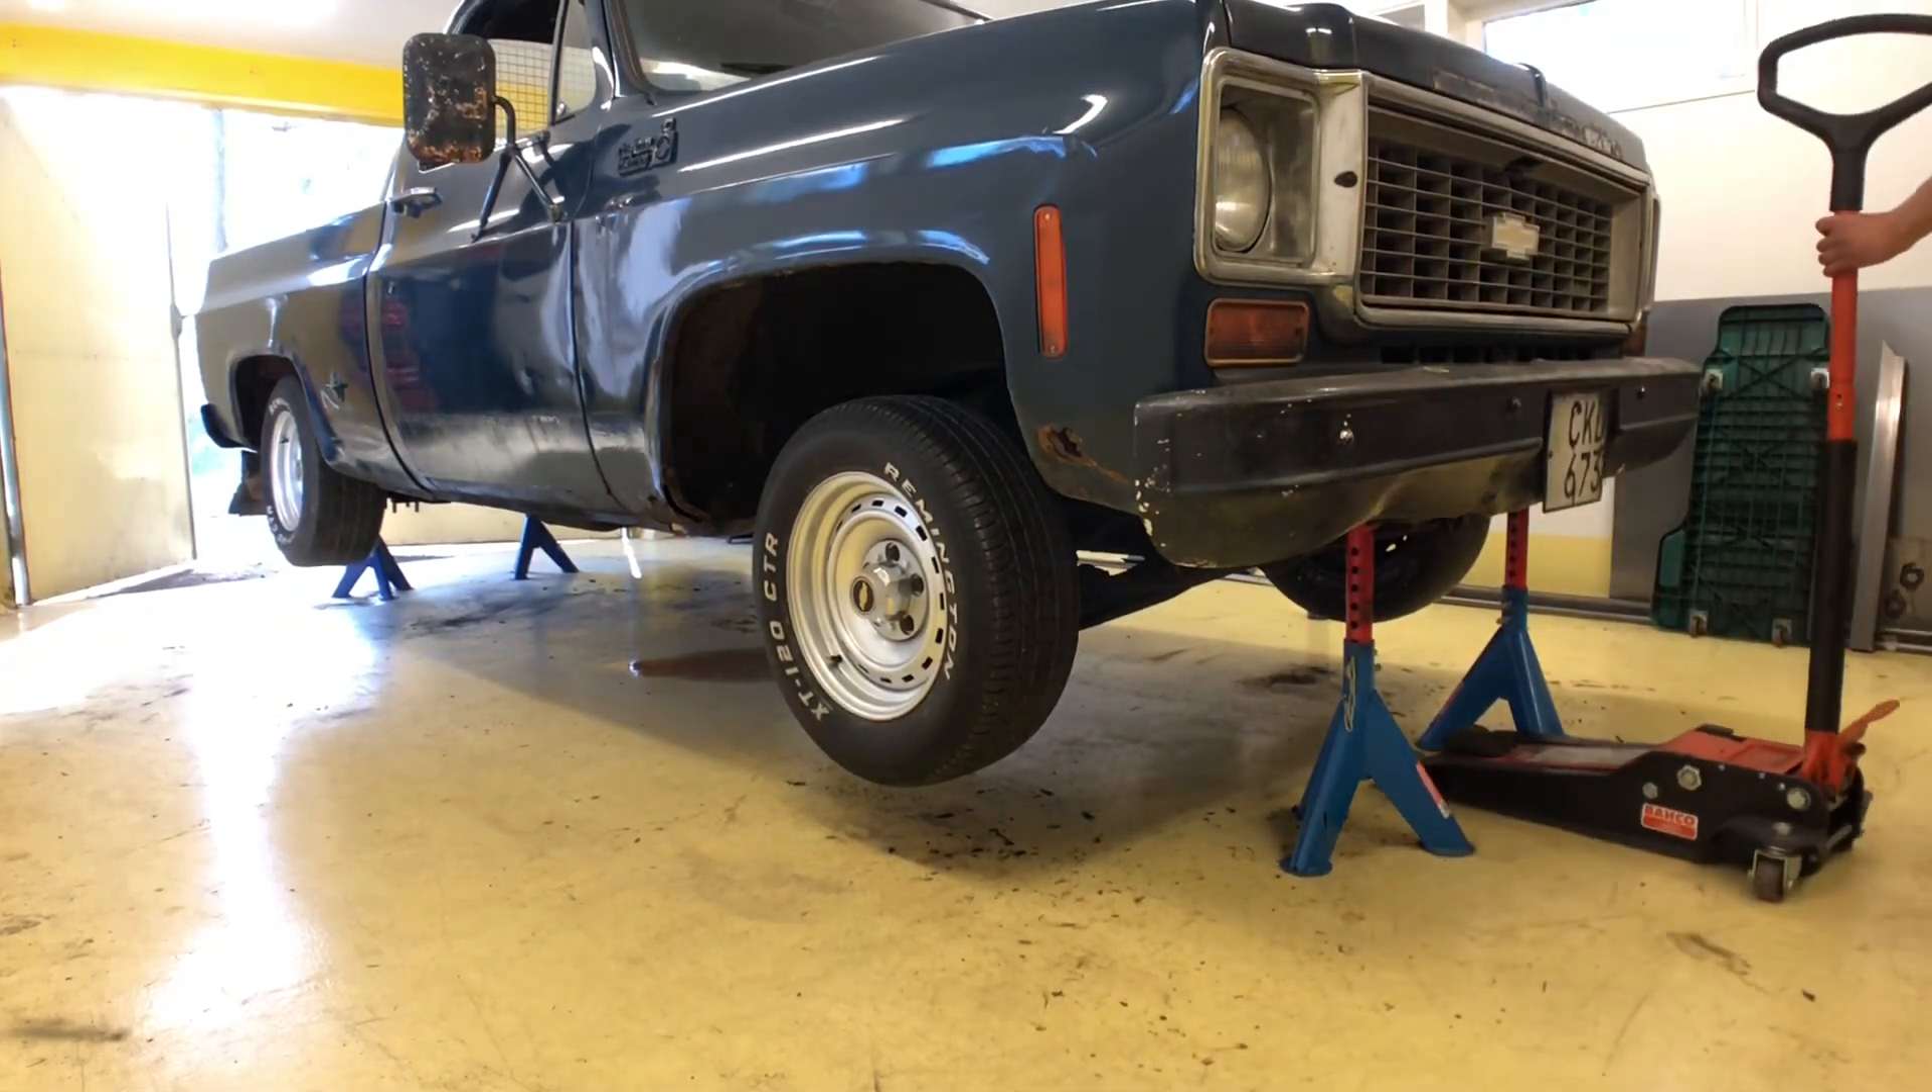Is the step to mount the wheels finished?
Yes.